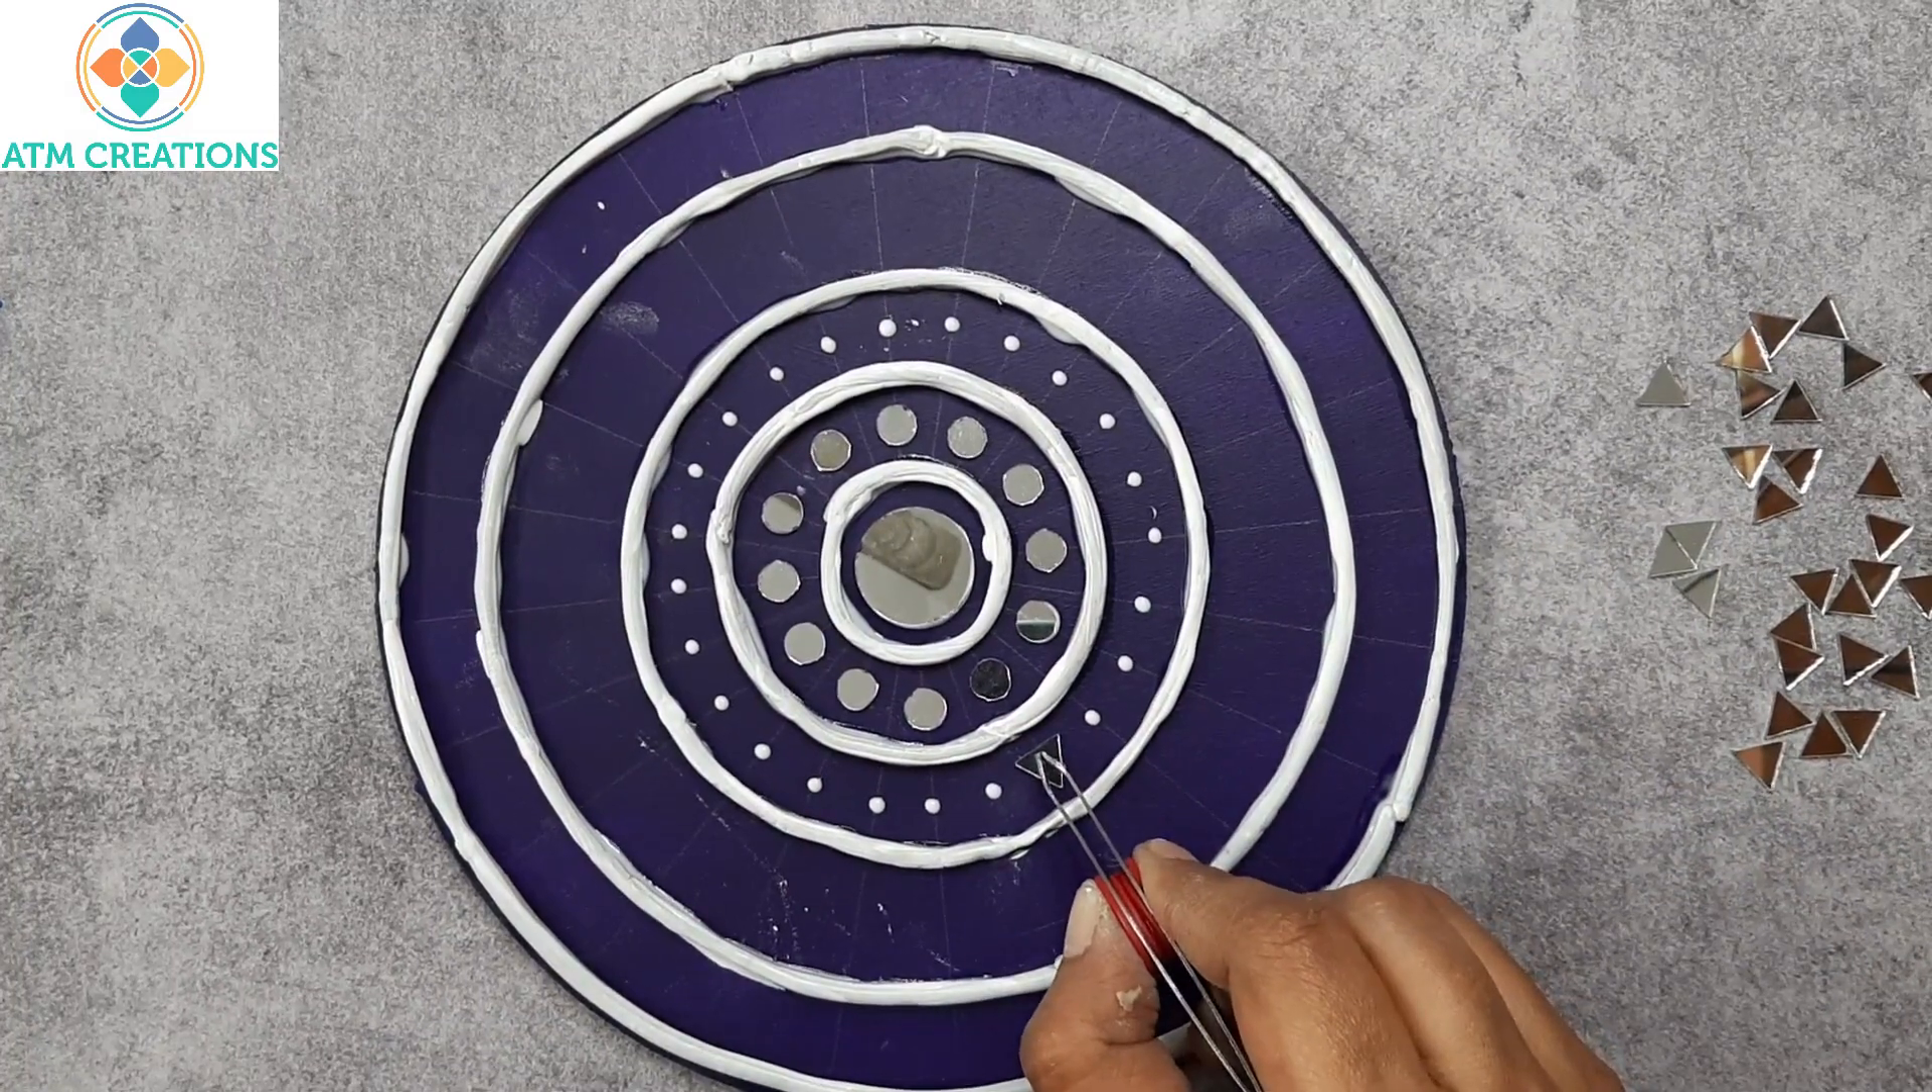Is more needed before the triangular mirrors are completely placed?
Yes.